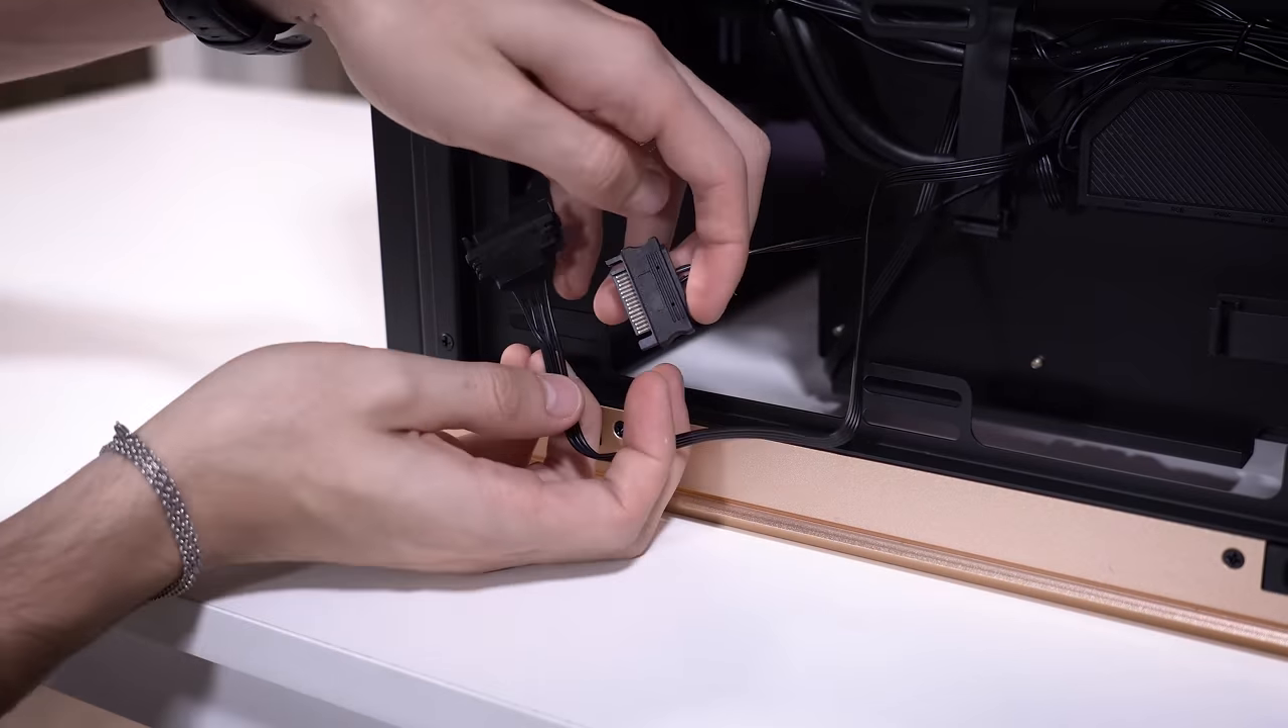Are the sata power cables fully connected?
No.